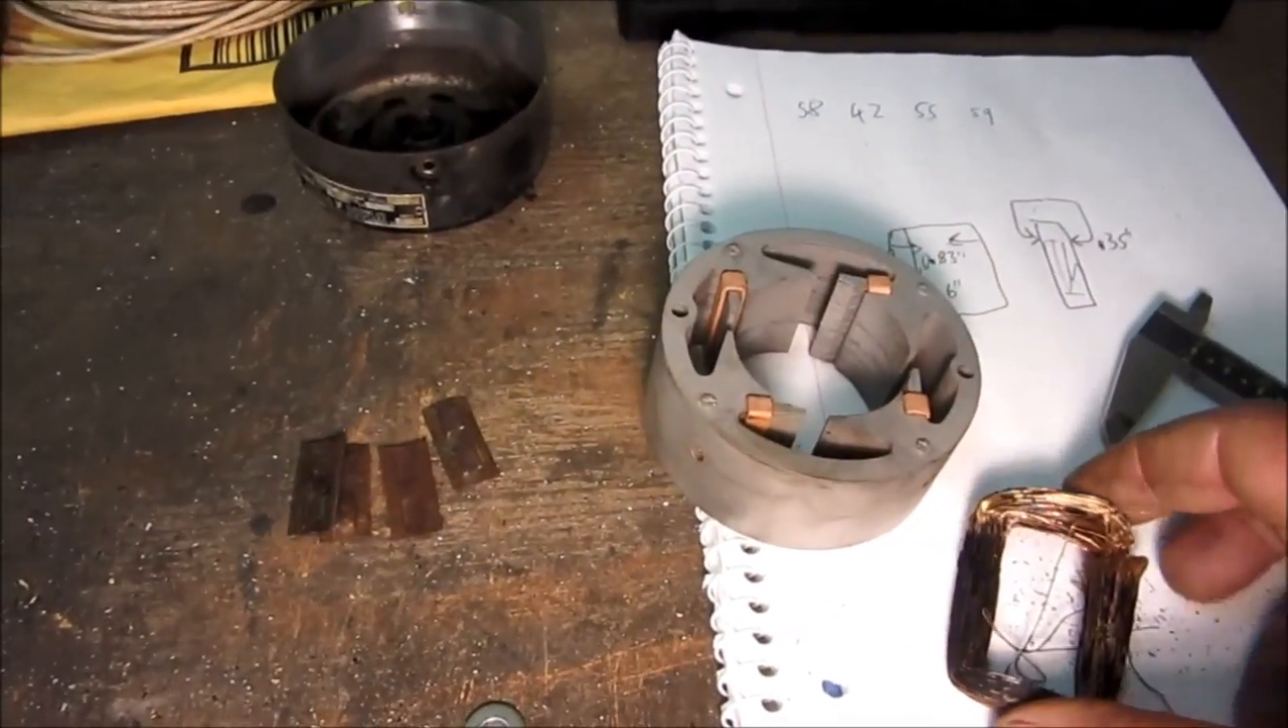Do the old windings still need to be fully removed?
No.